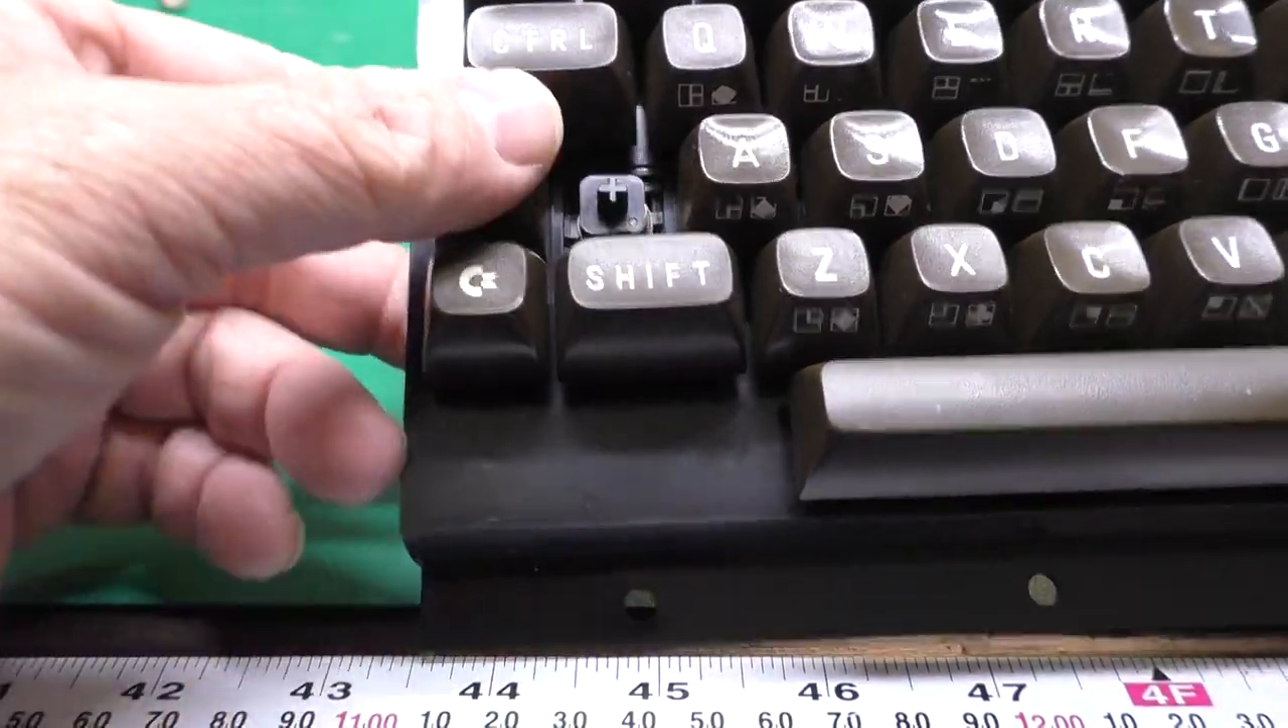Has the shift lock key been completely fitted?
No.